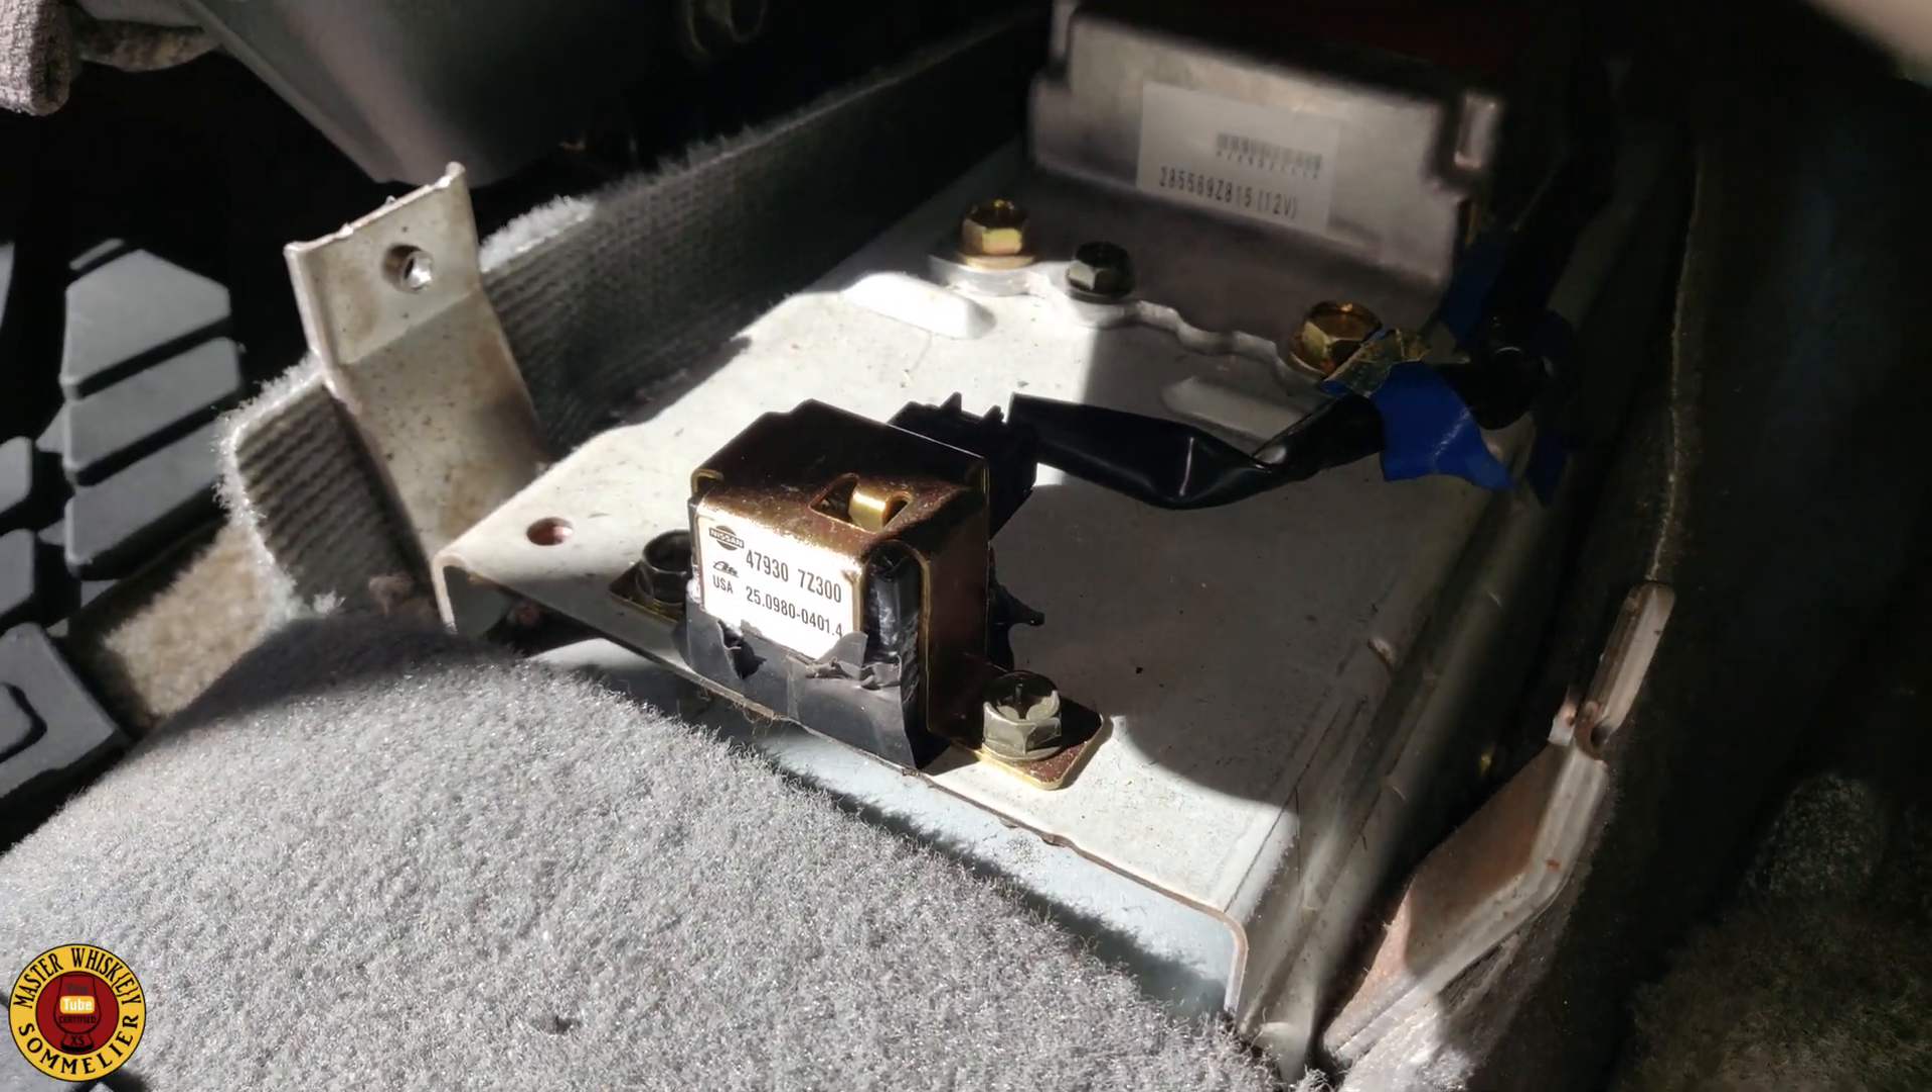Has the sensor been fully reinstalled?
Yes.